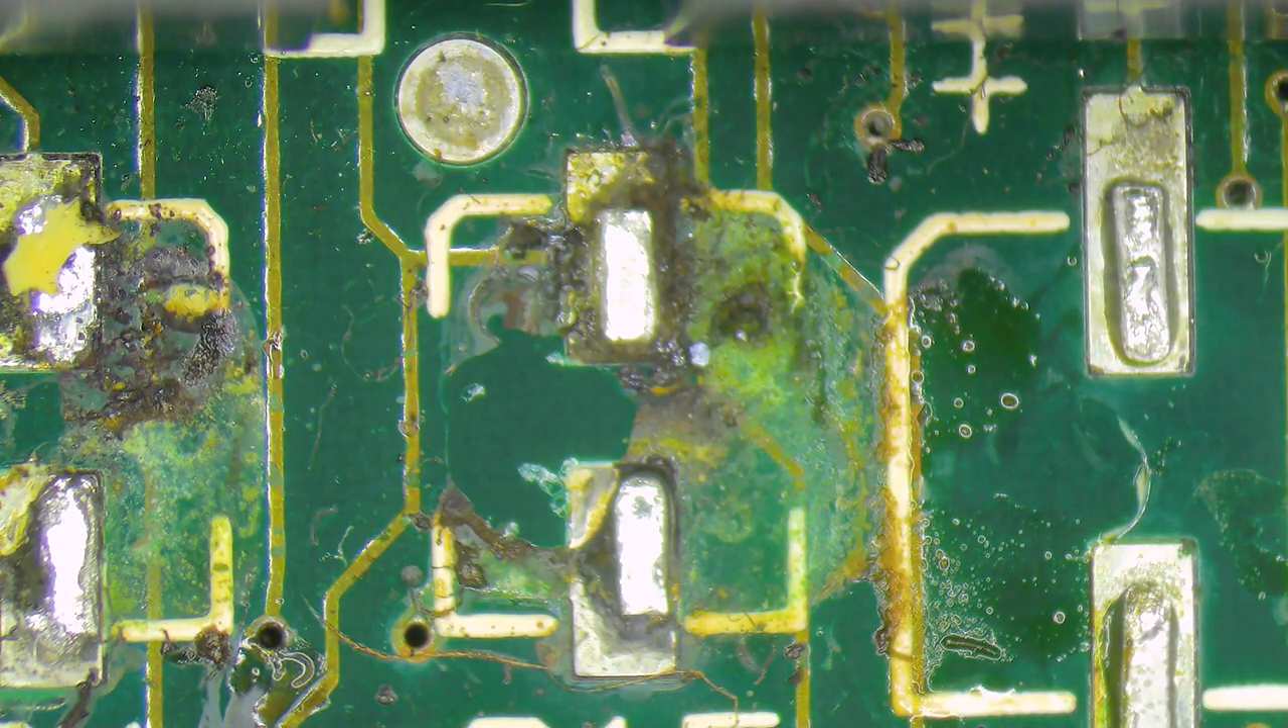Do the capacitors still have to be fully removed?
No.